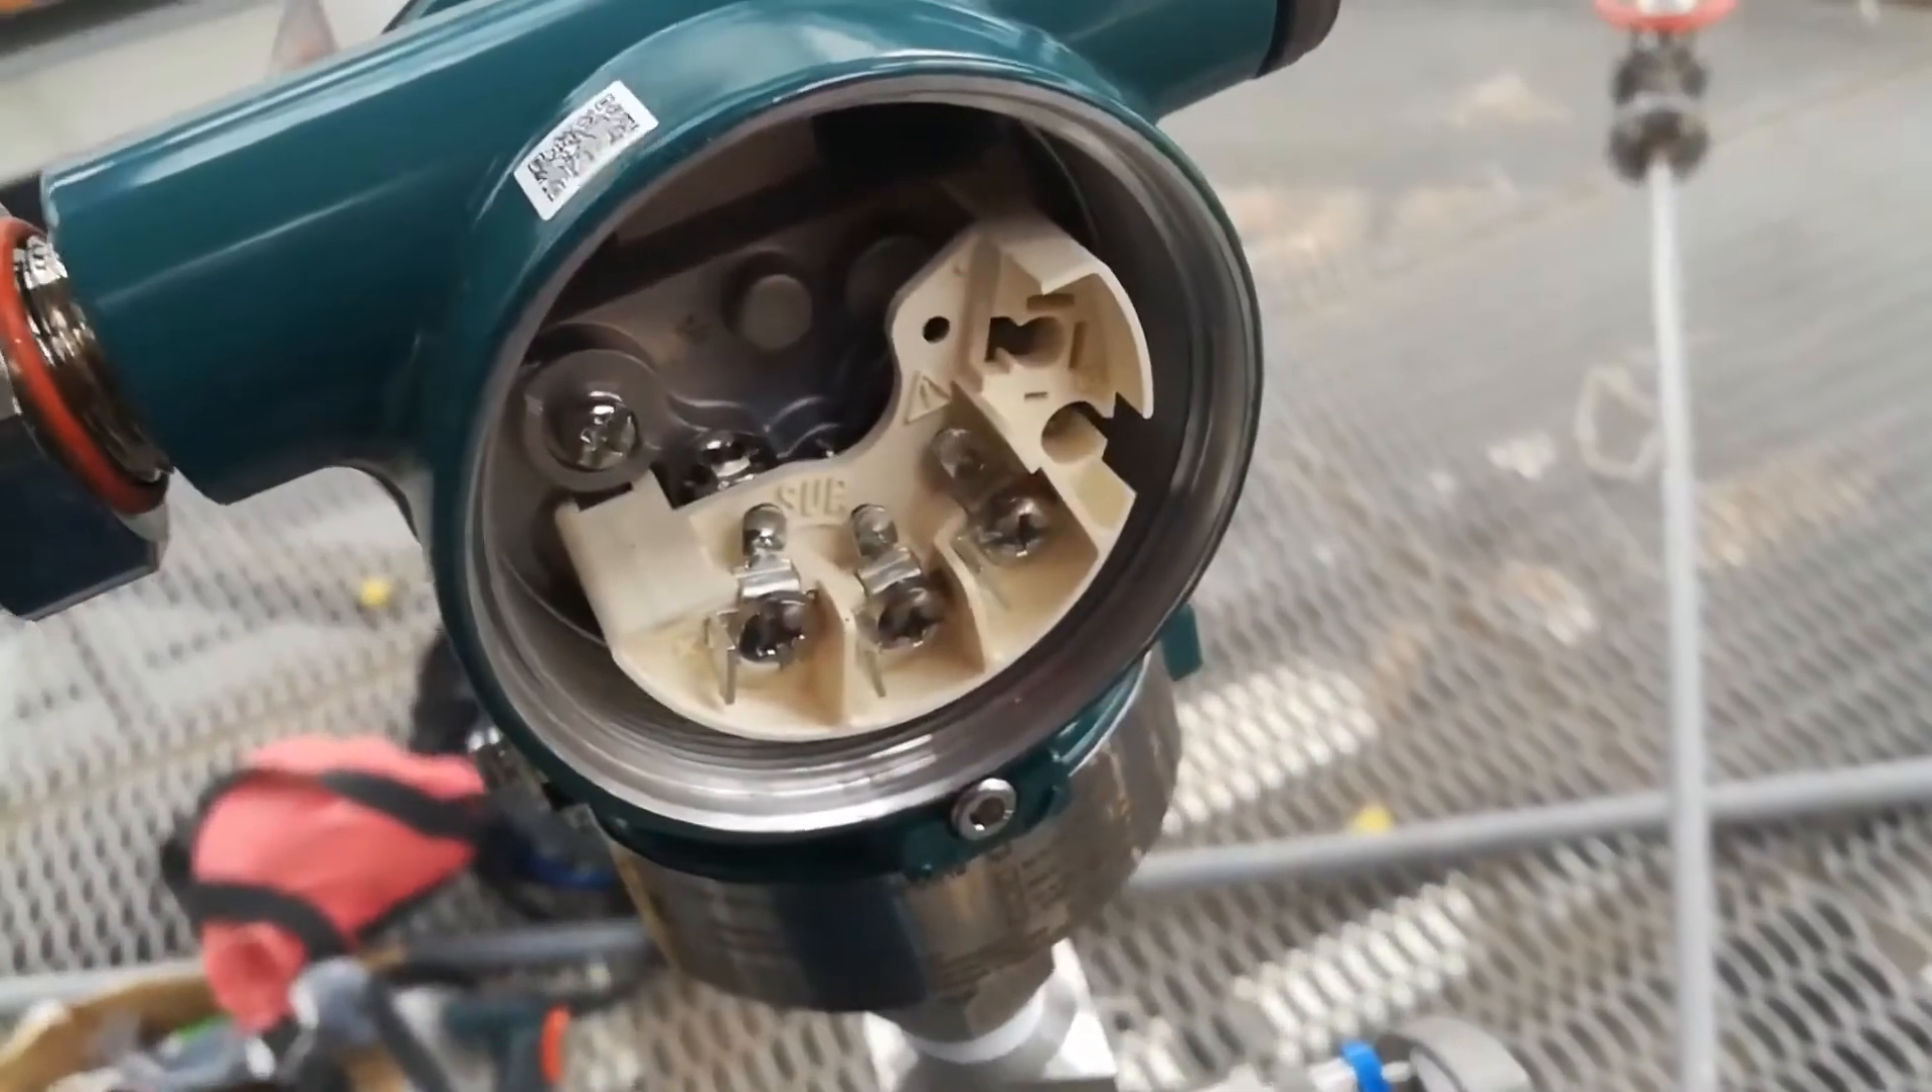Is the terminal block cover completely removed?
Yes.